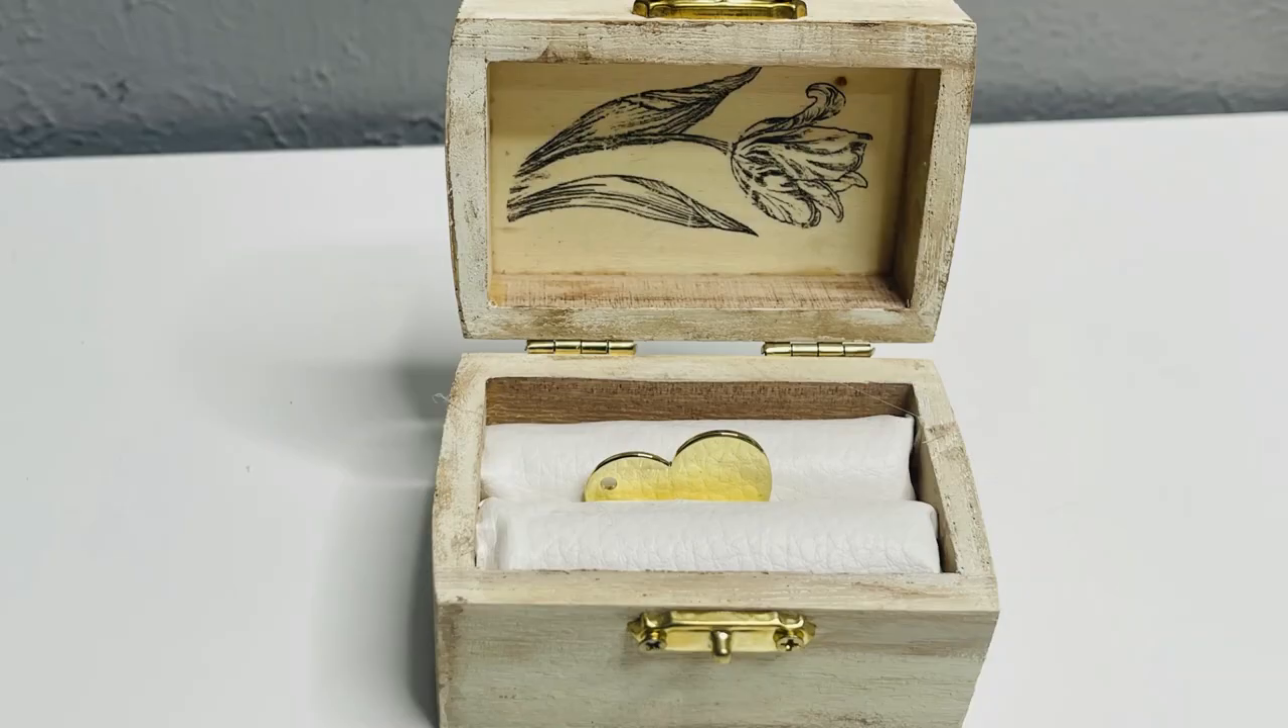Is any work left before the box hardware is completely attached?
No.